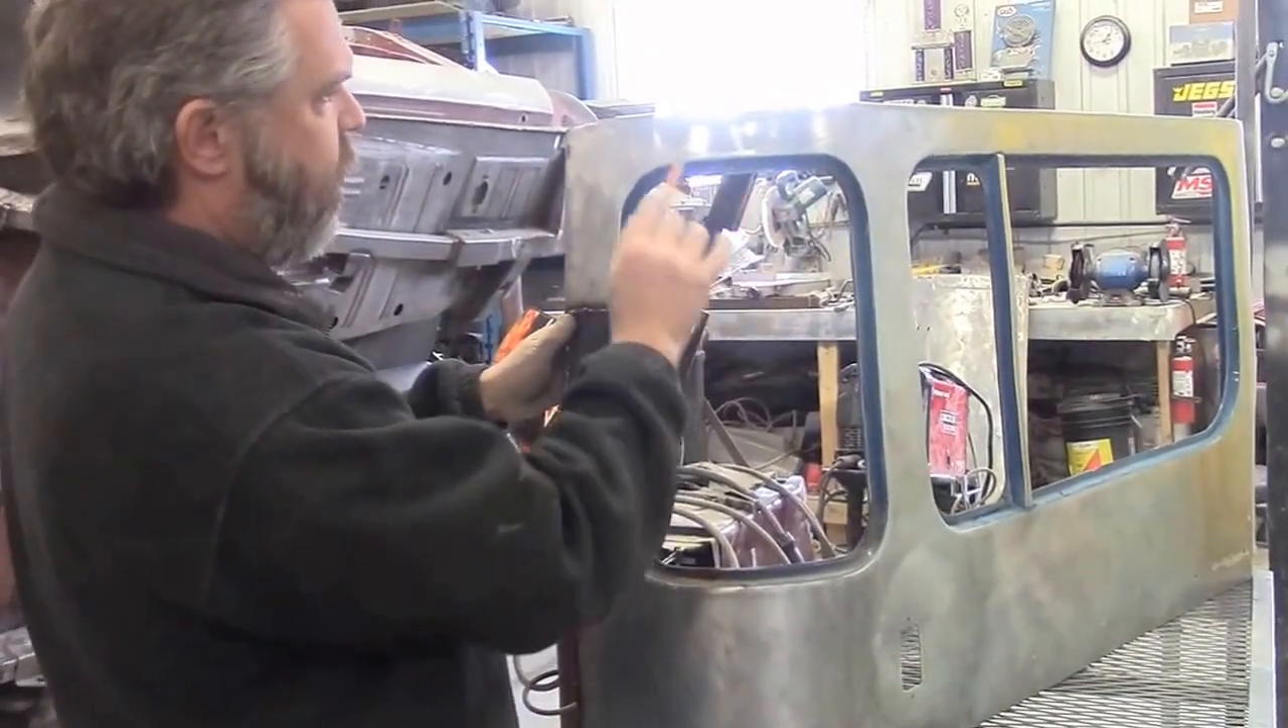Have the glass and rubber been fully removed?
Yes.